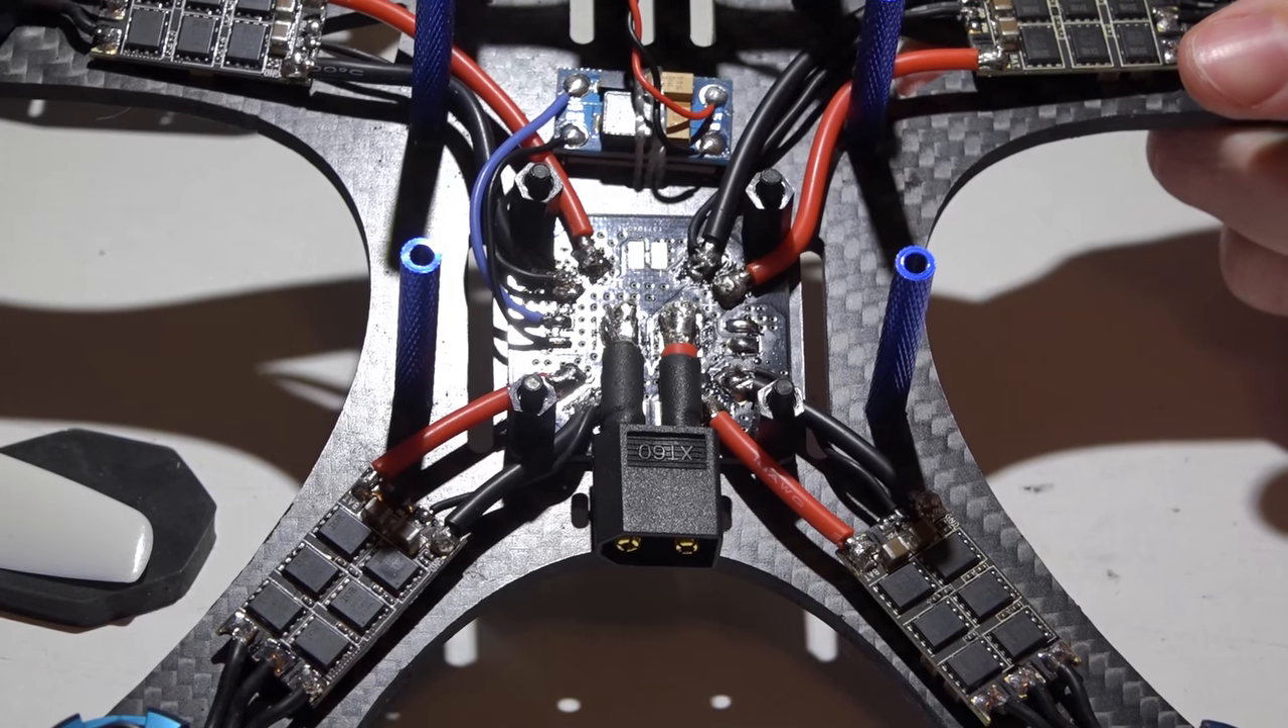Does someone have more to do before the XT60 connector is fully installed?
No.